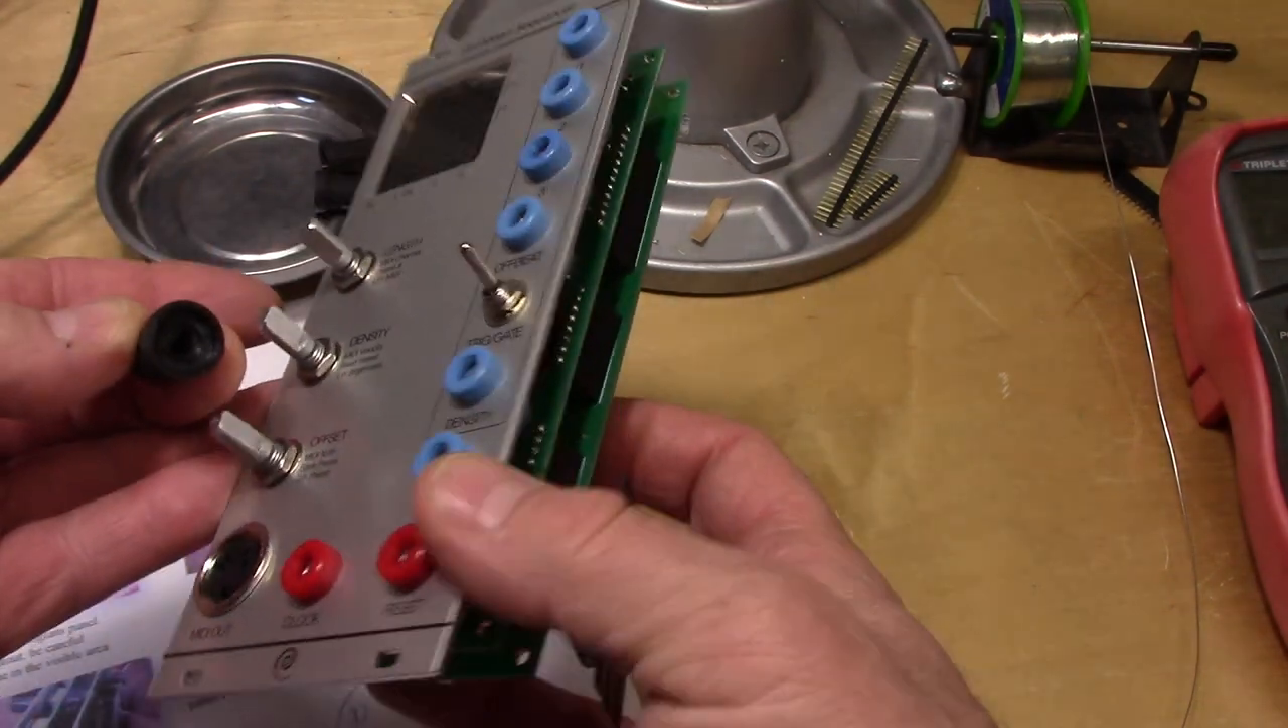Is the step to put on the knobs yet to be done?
Yes.